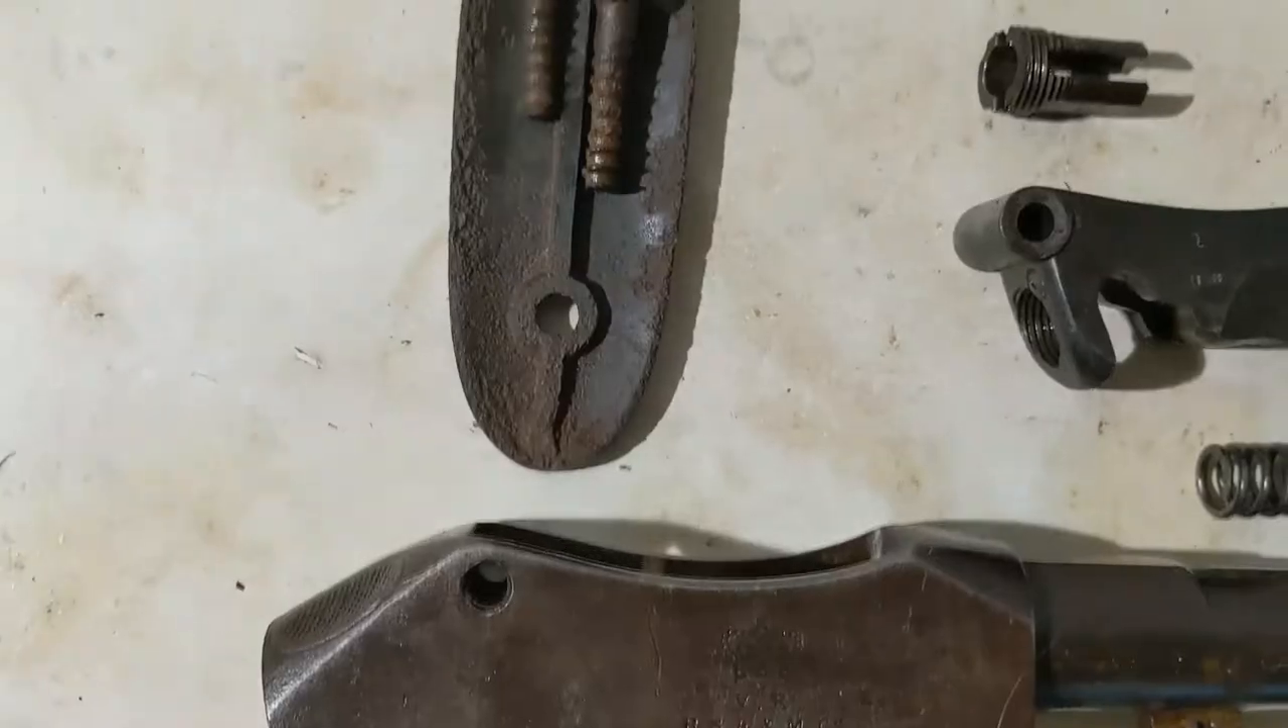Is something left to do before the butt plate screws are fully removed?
No.